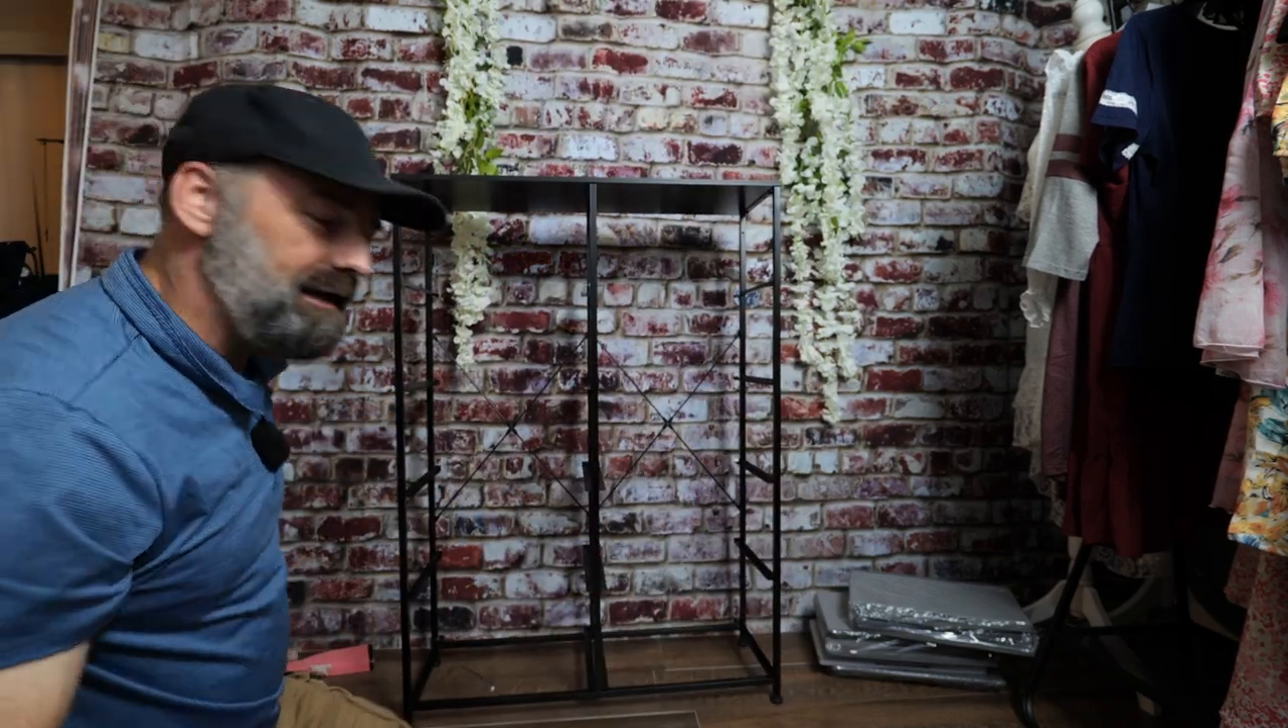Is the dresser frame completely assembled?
Yes.